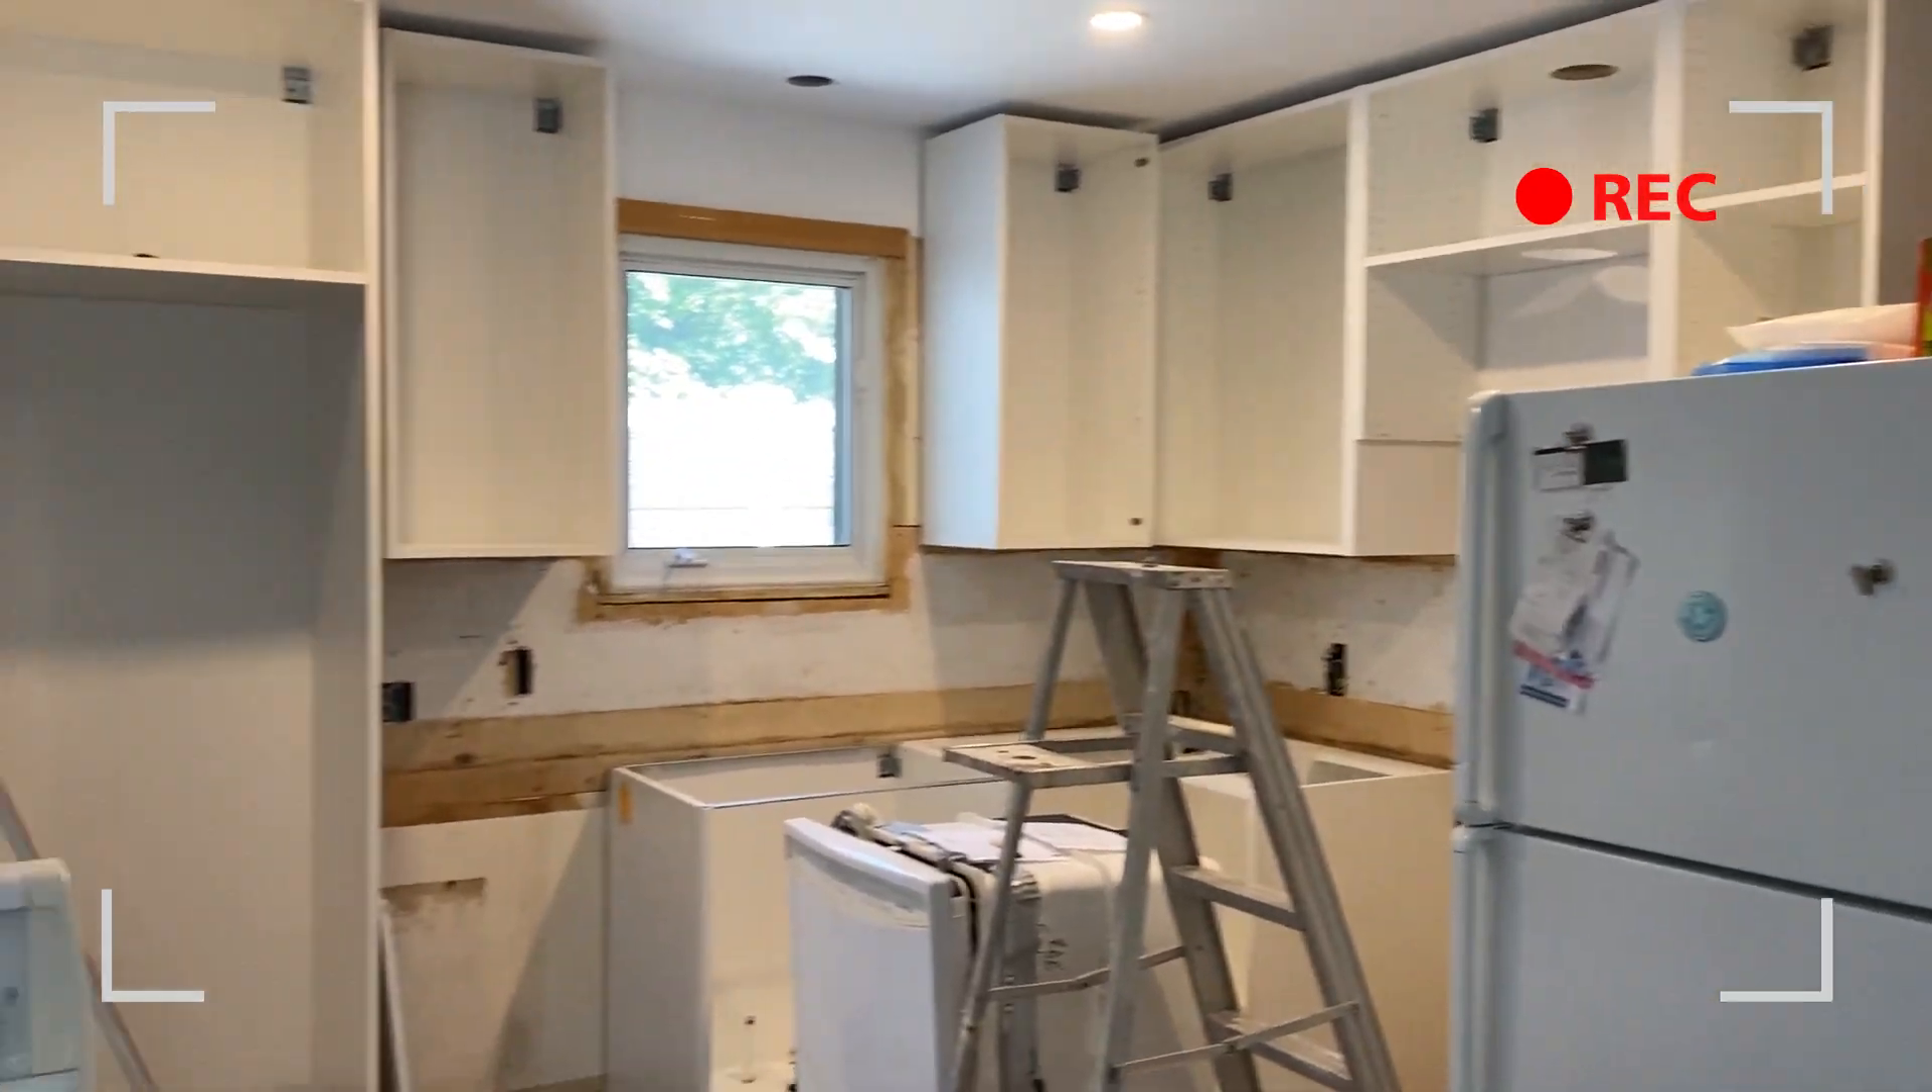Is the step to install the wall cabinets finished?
Yes.